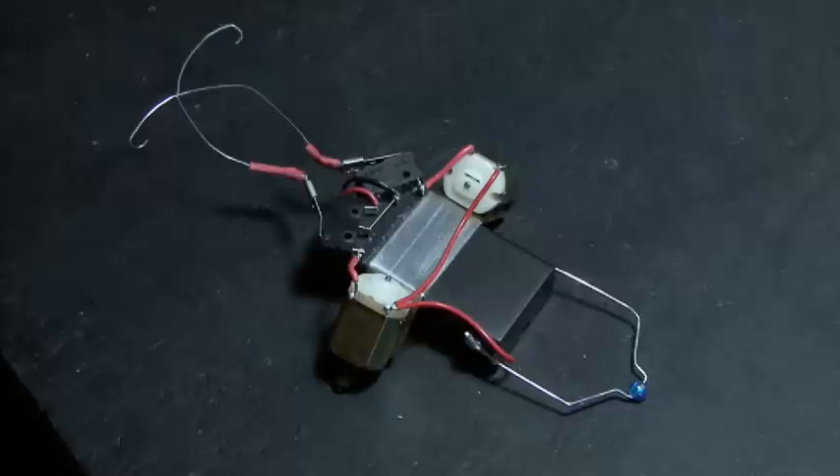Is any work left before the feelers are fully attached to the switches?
No.